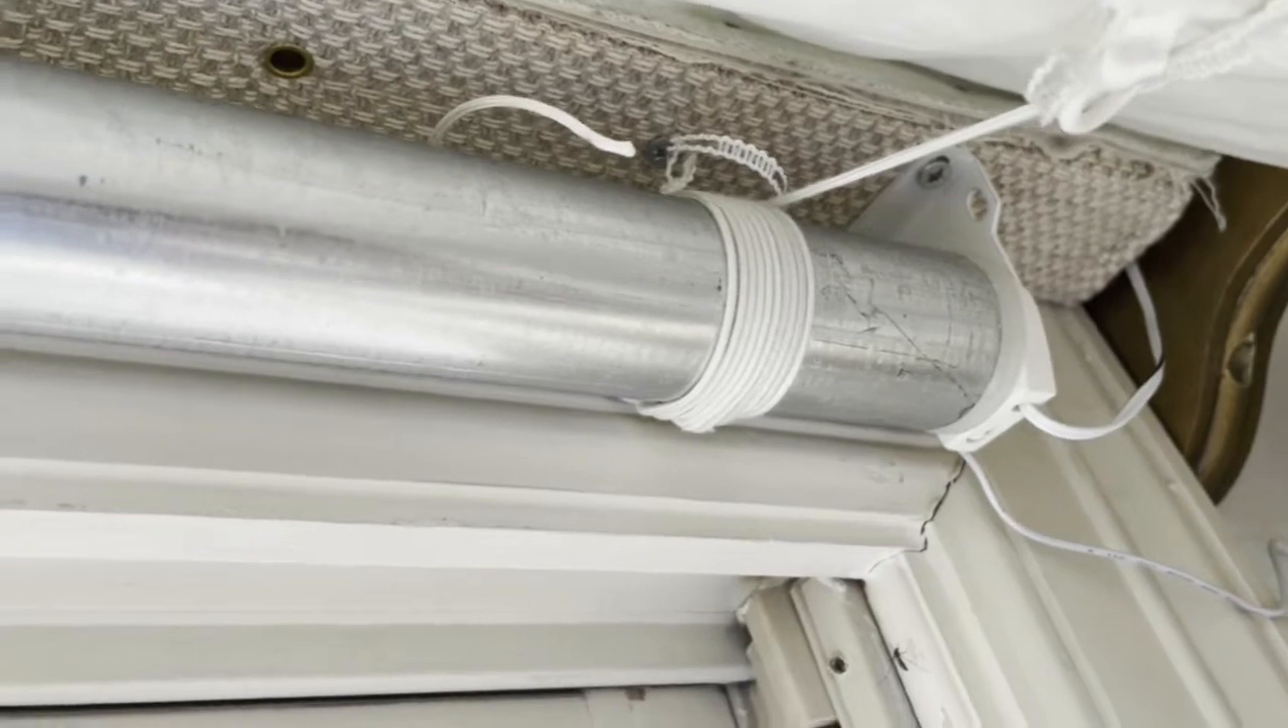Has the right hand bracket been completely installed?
Yes.